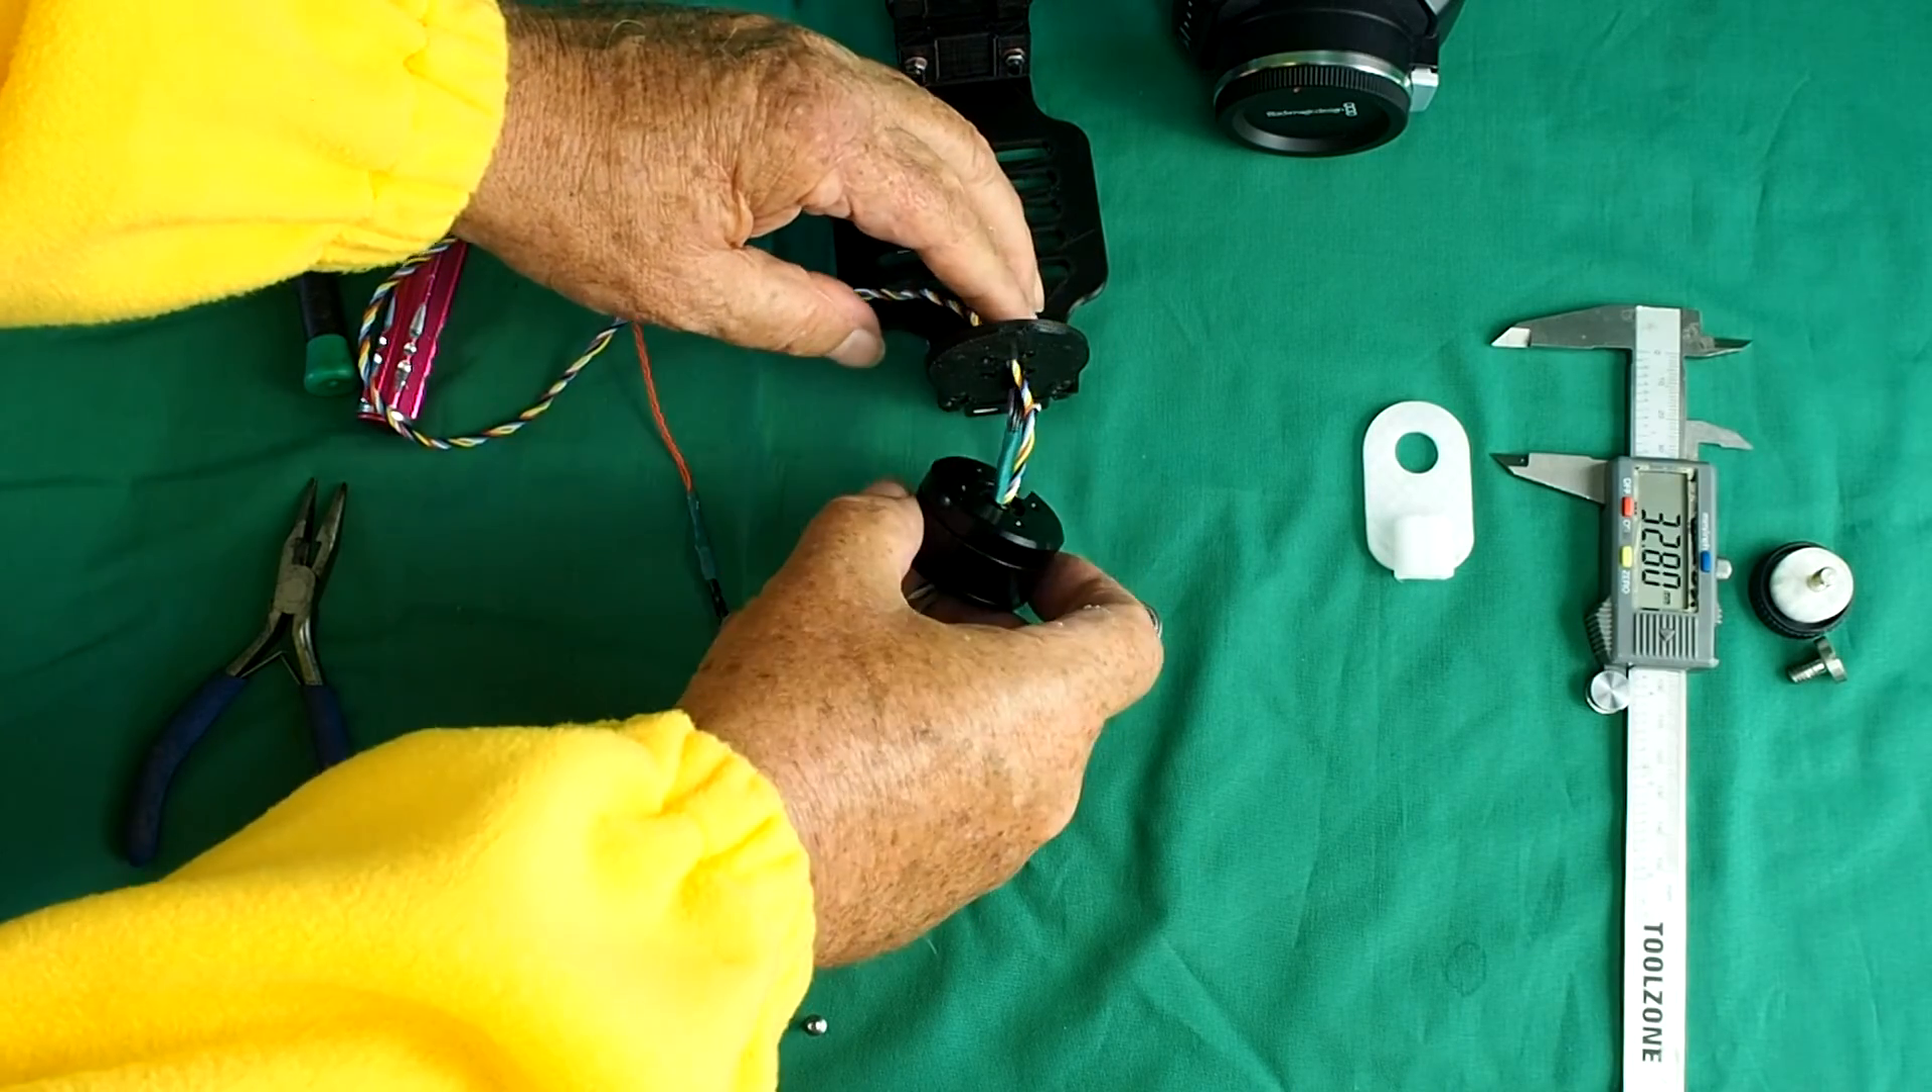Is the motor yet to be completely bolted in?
Yes.